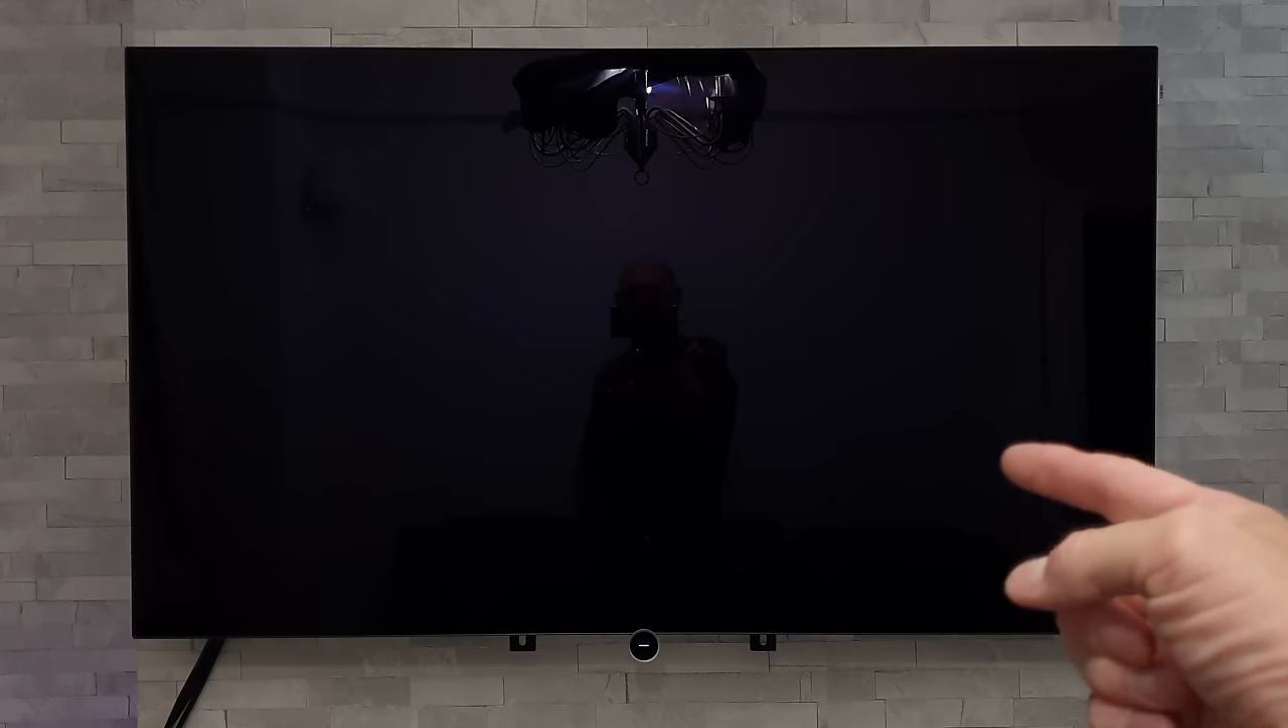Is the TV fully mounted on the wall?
Yes.